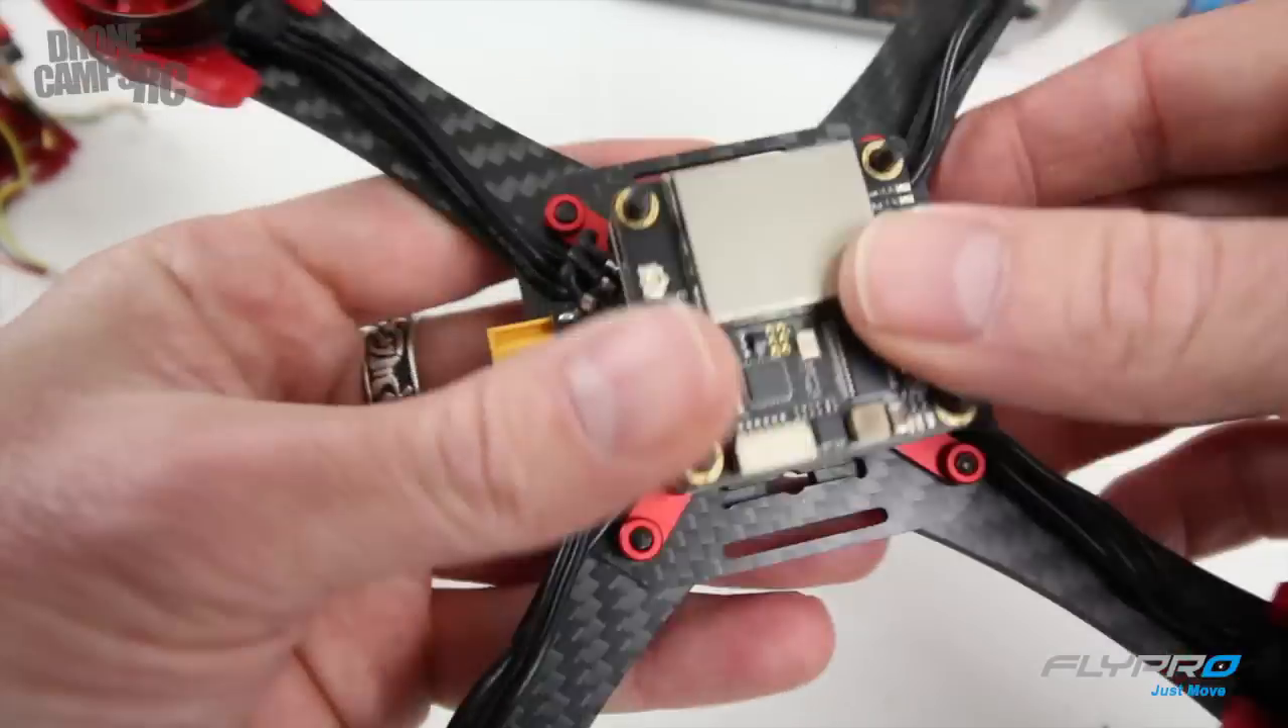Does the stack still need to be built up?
Yes.